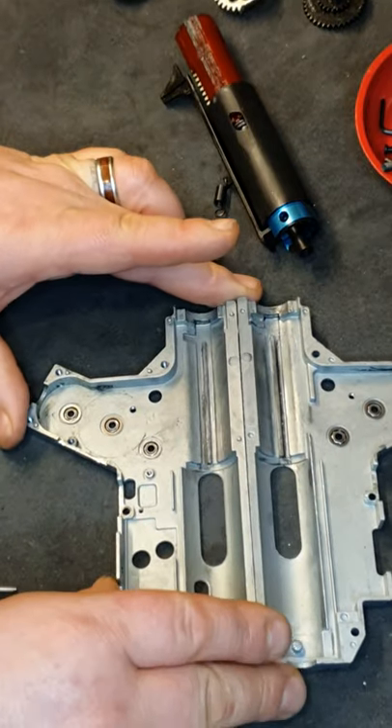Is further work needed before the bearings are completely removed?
Yes.